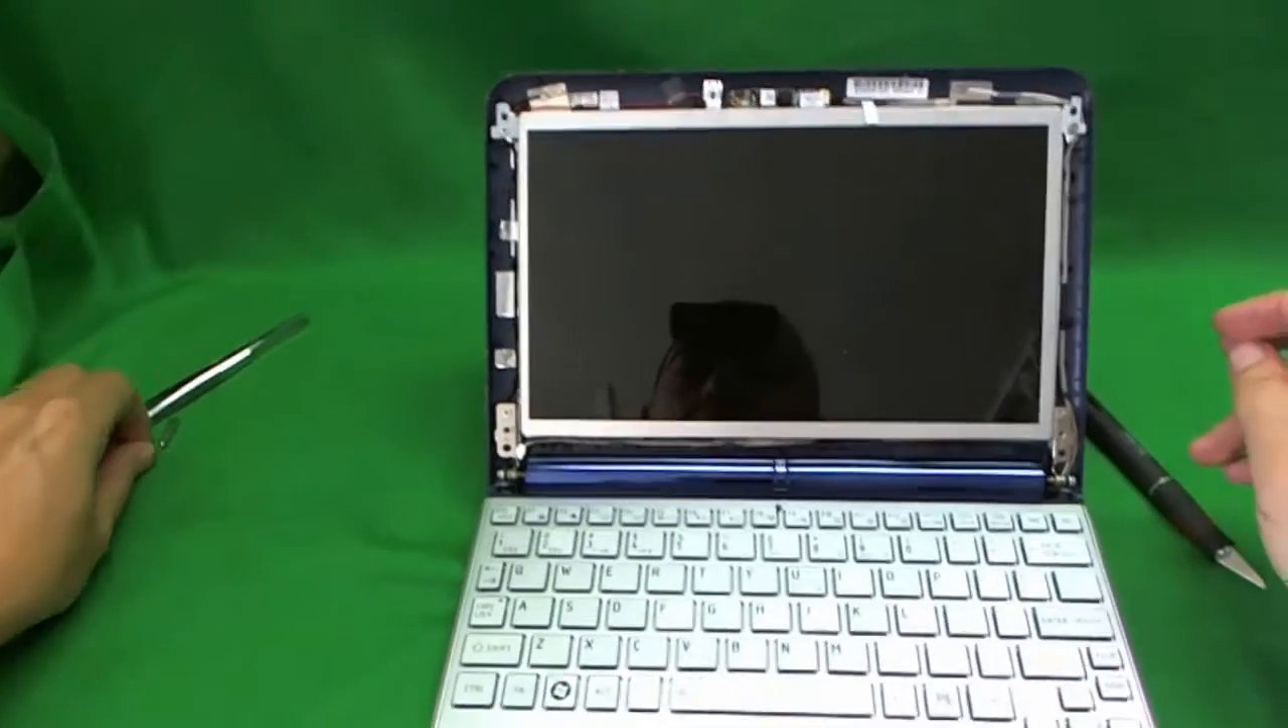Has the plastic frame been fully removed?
Yes.